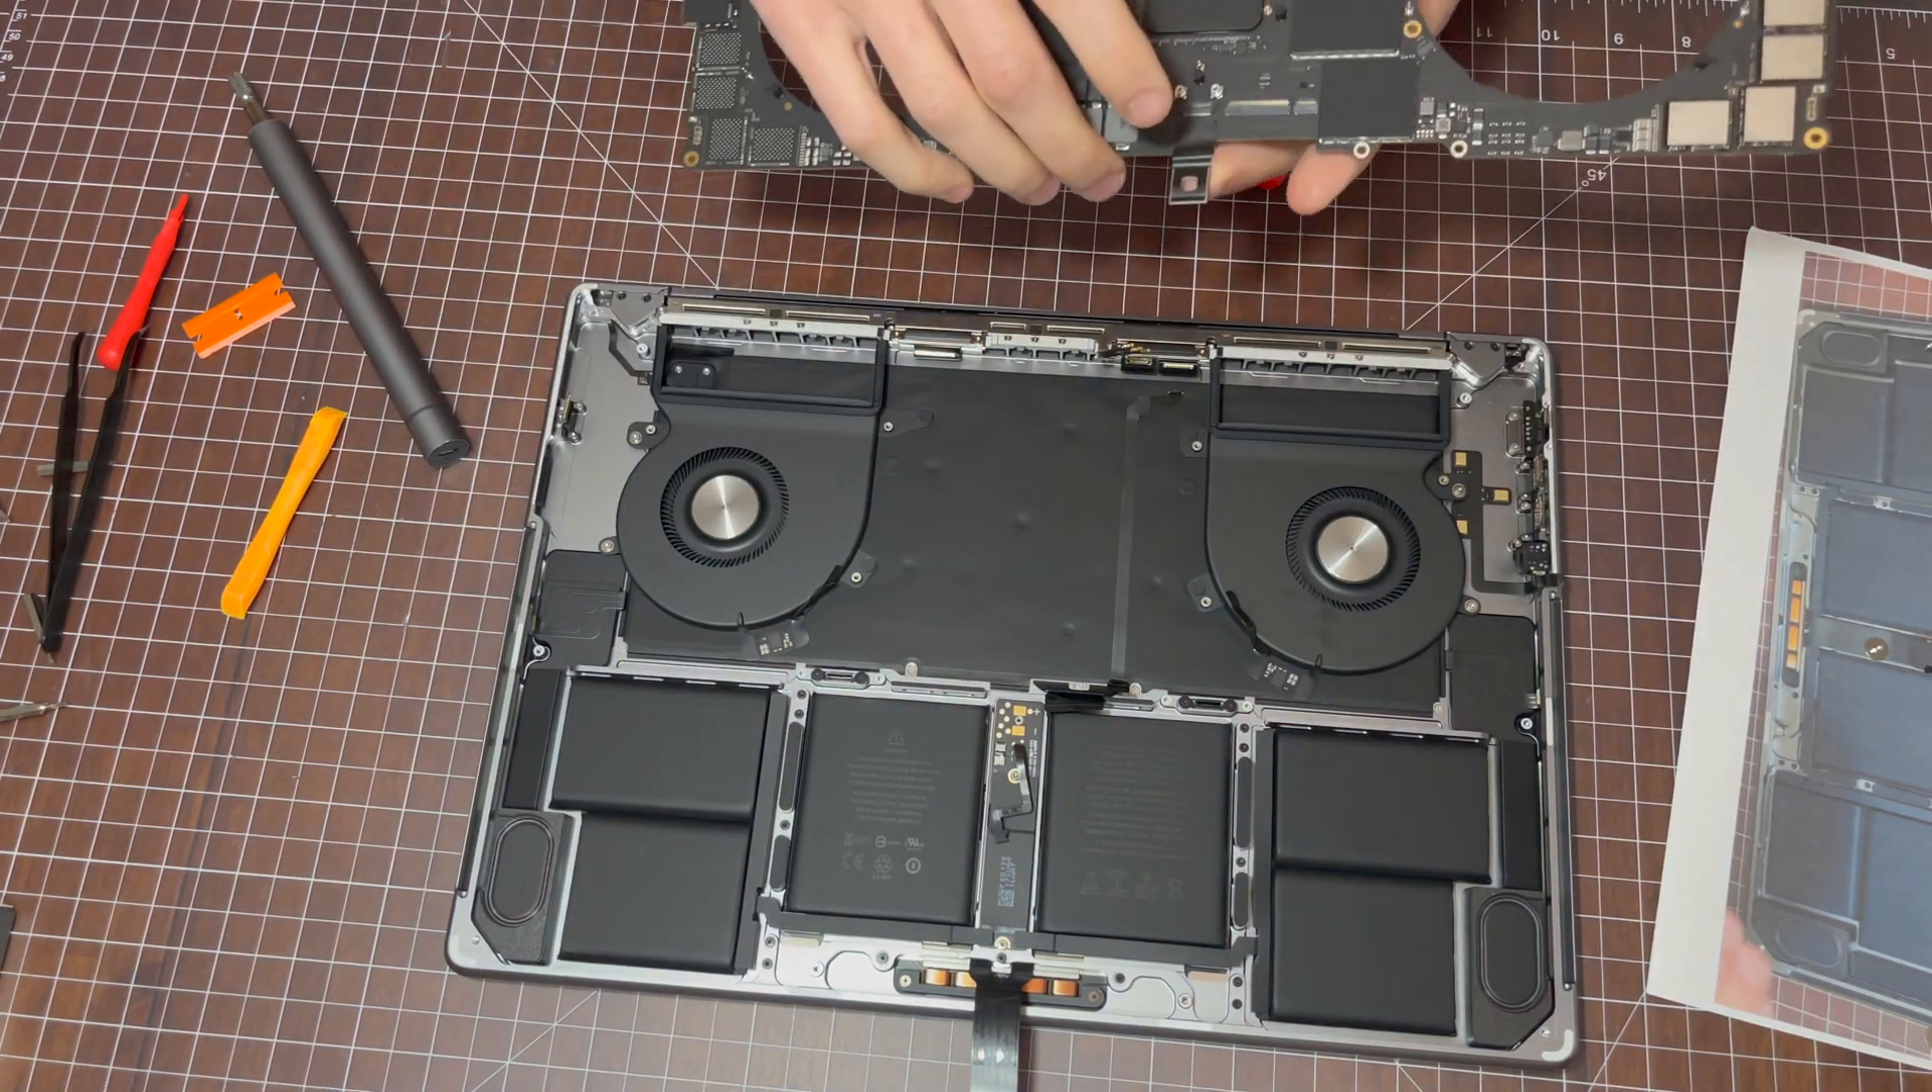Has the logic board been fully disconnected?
Yes.